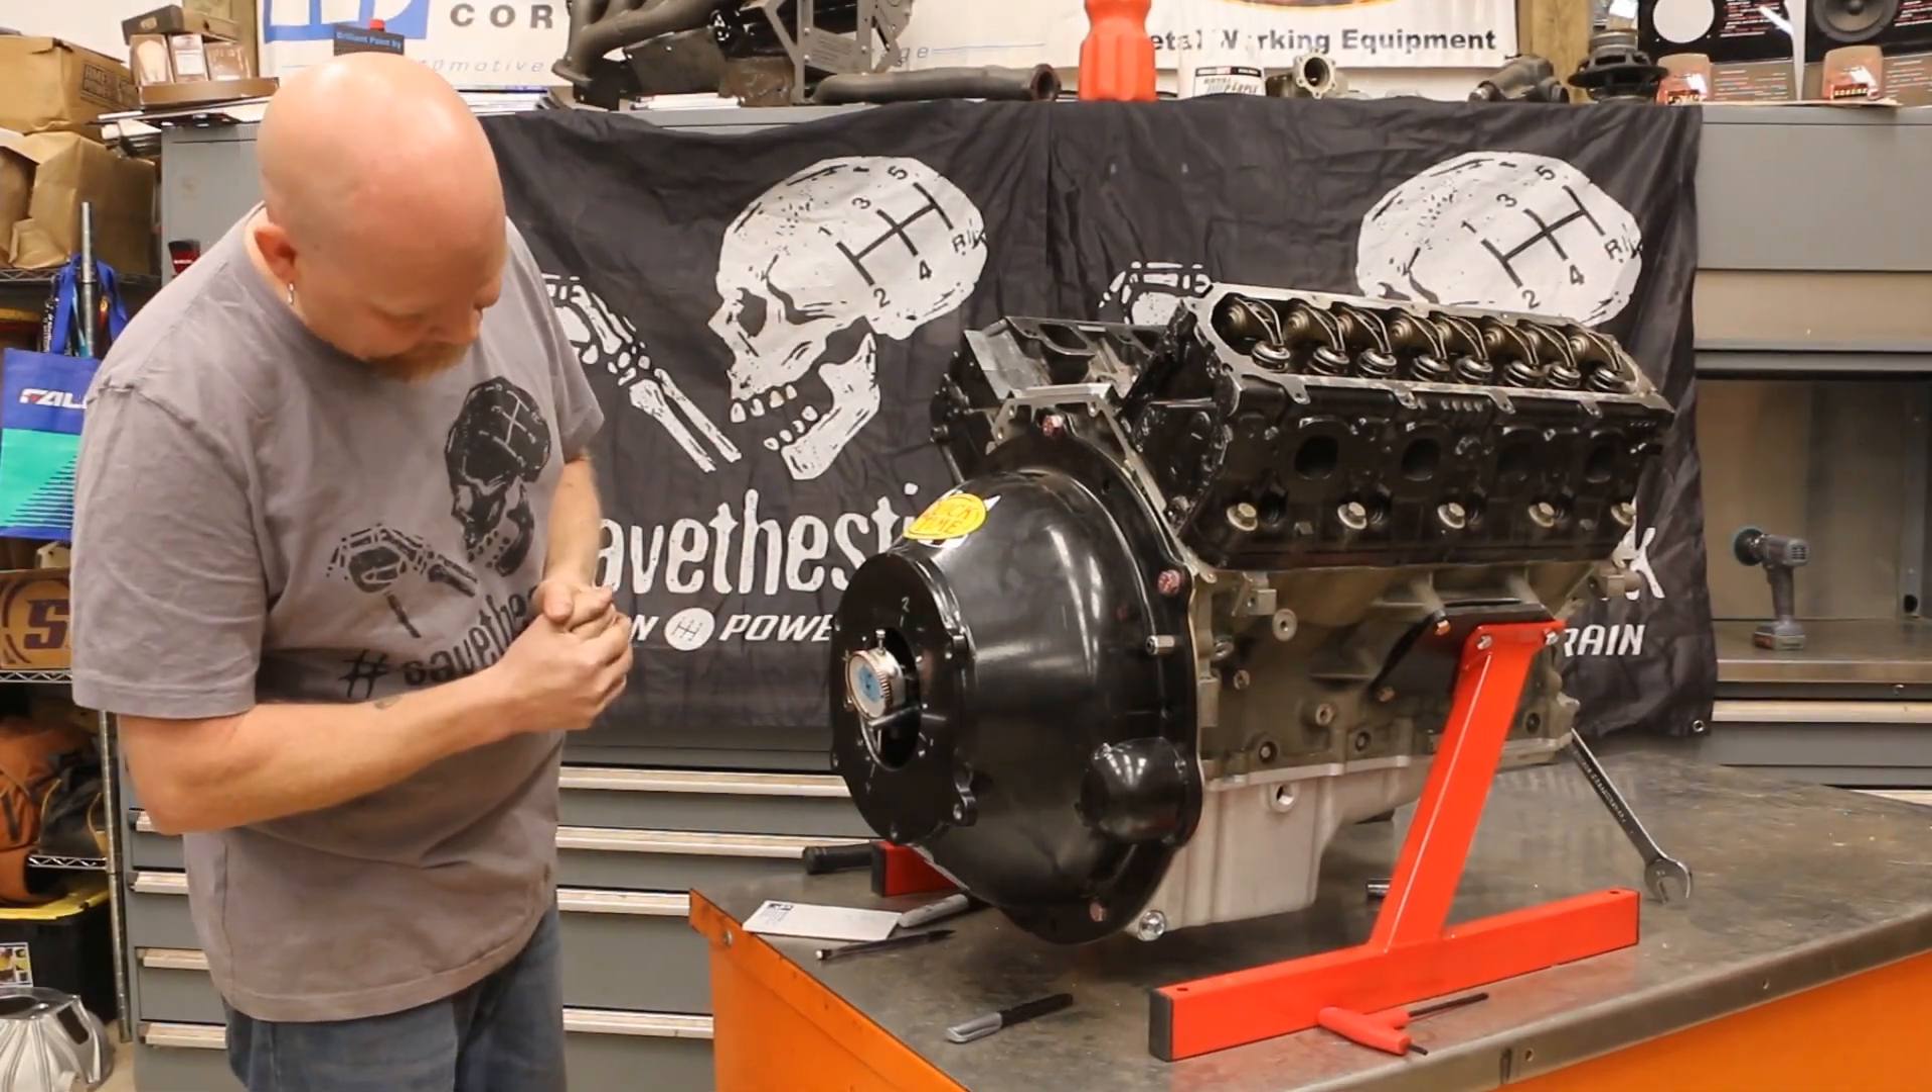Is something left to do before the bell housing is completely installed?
No.